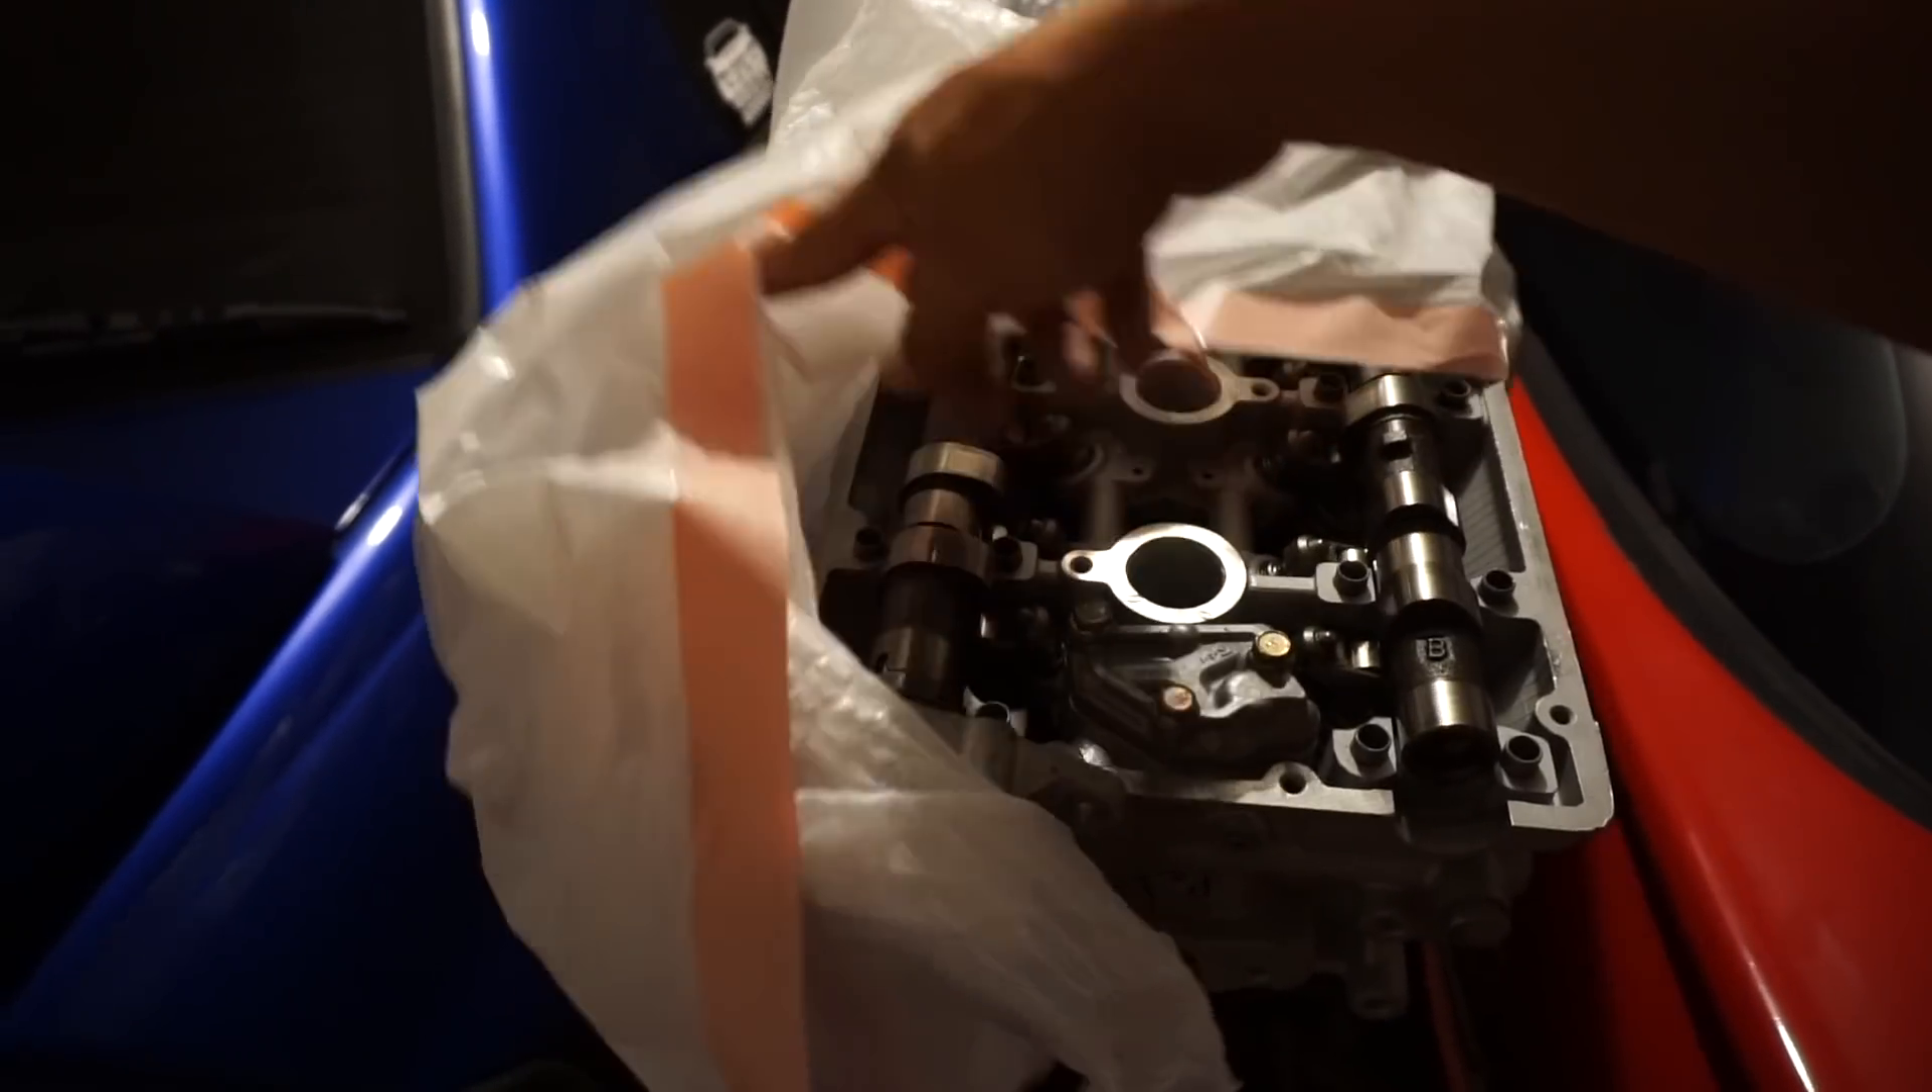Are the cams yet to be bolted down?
Yes.